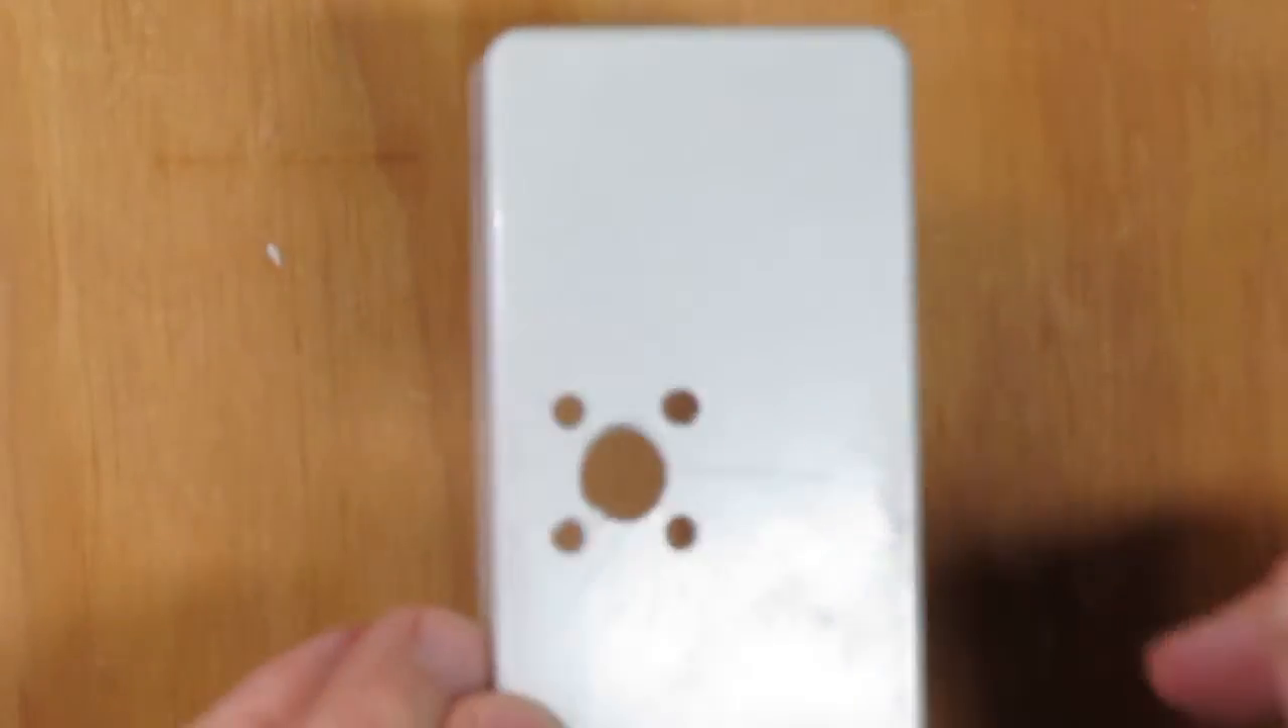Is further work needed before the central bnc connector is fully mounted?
Yes.